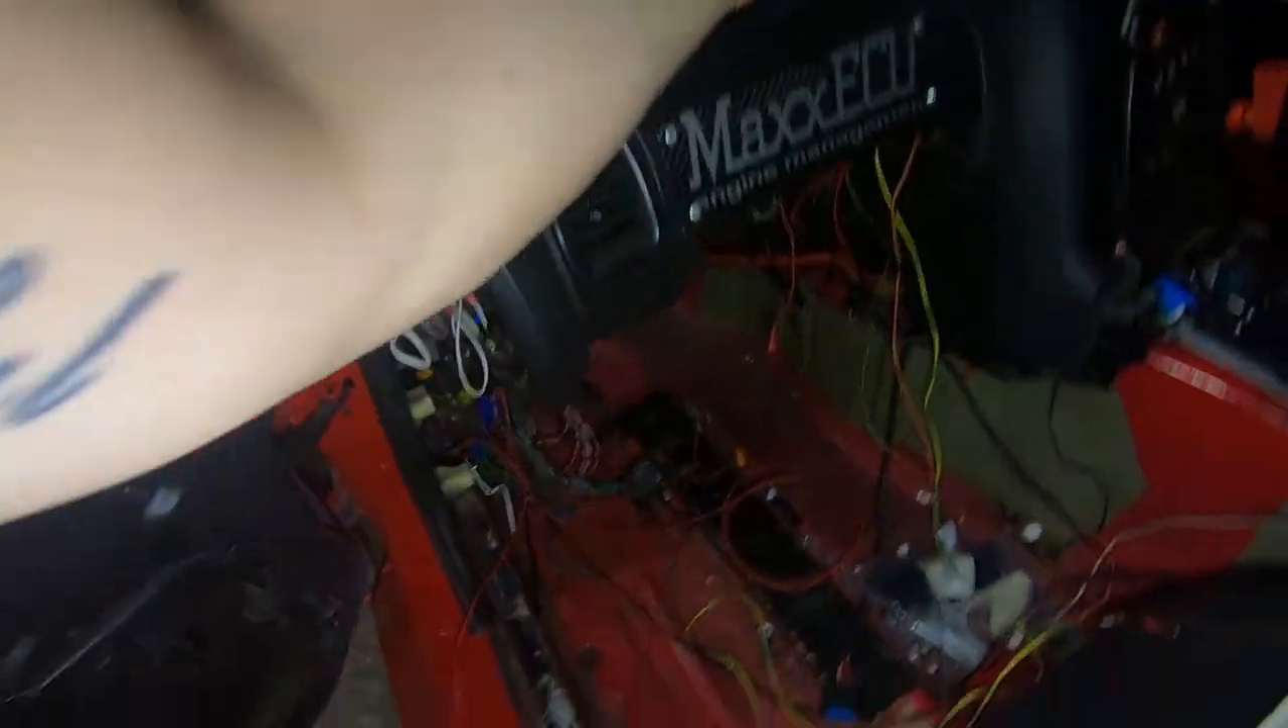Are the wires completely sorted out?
No.